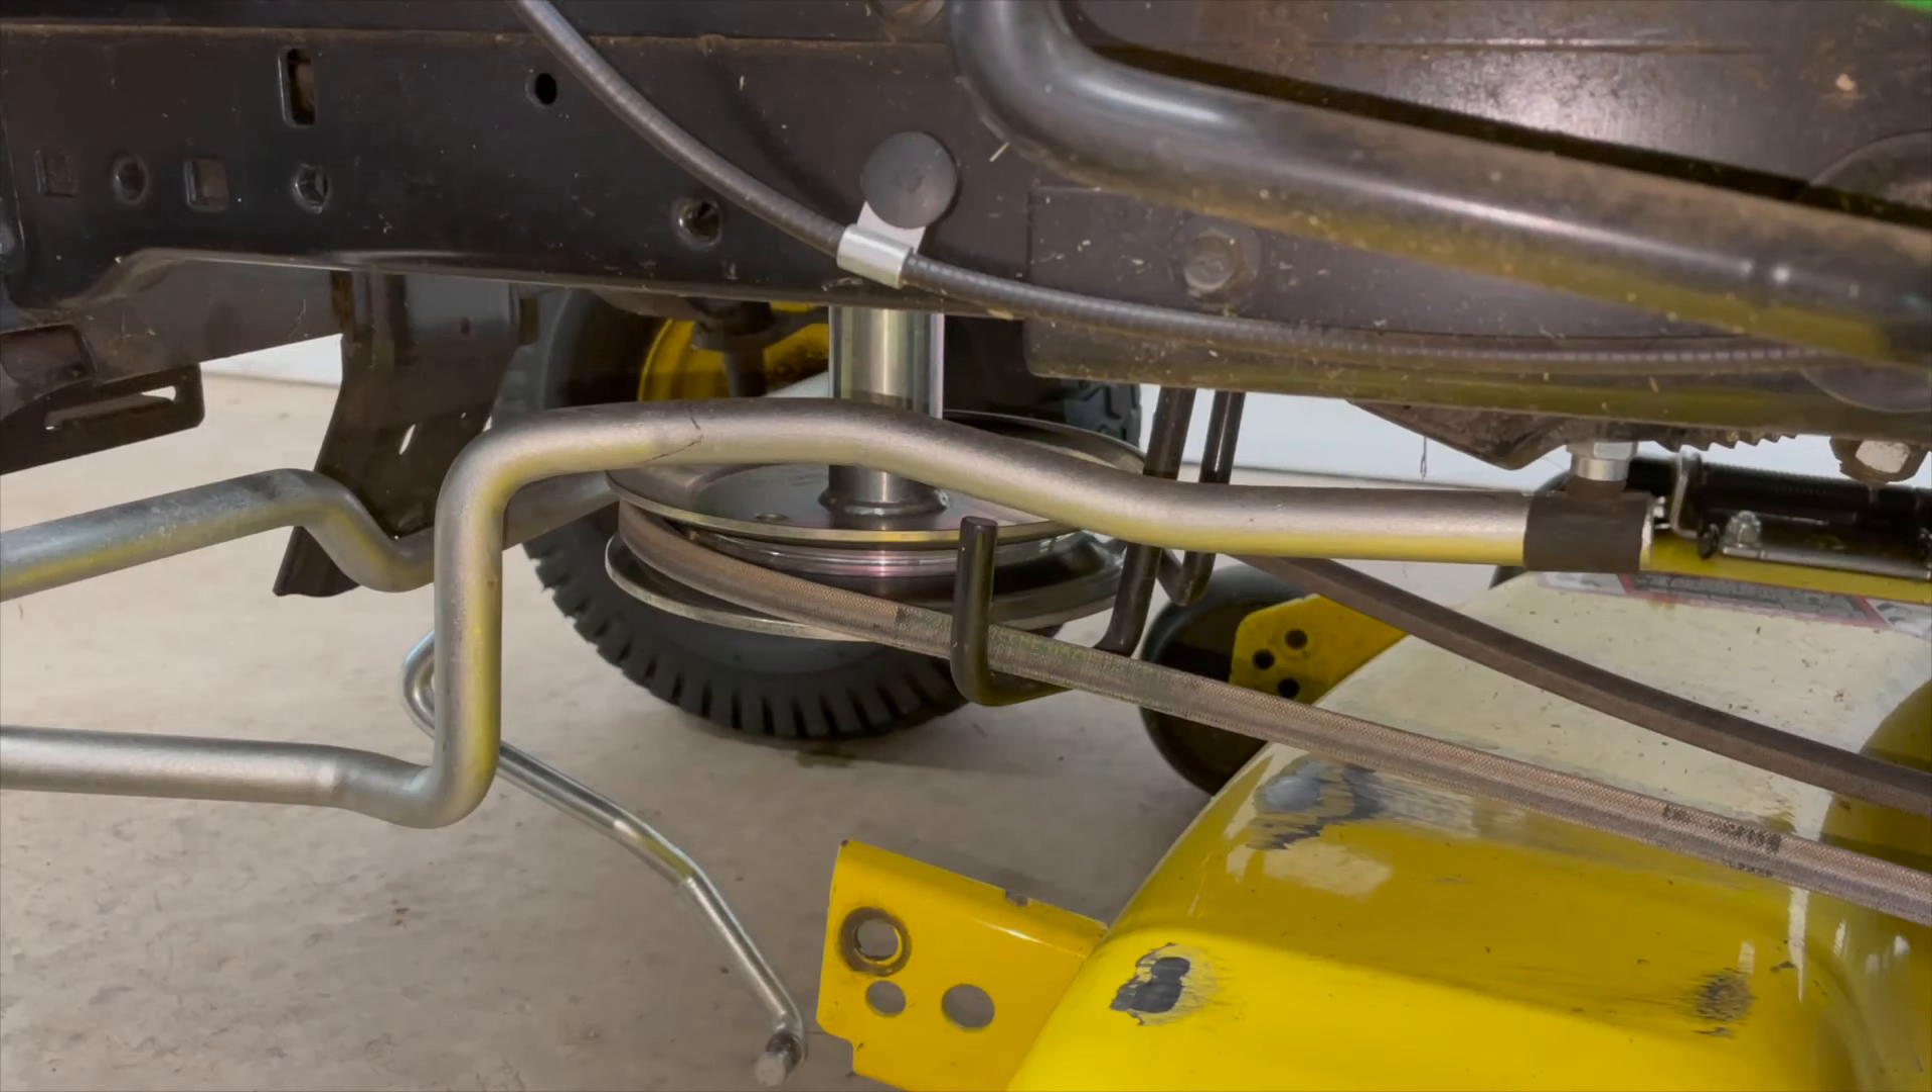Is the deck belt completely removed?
No.